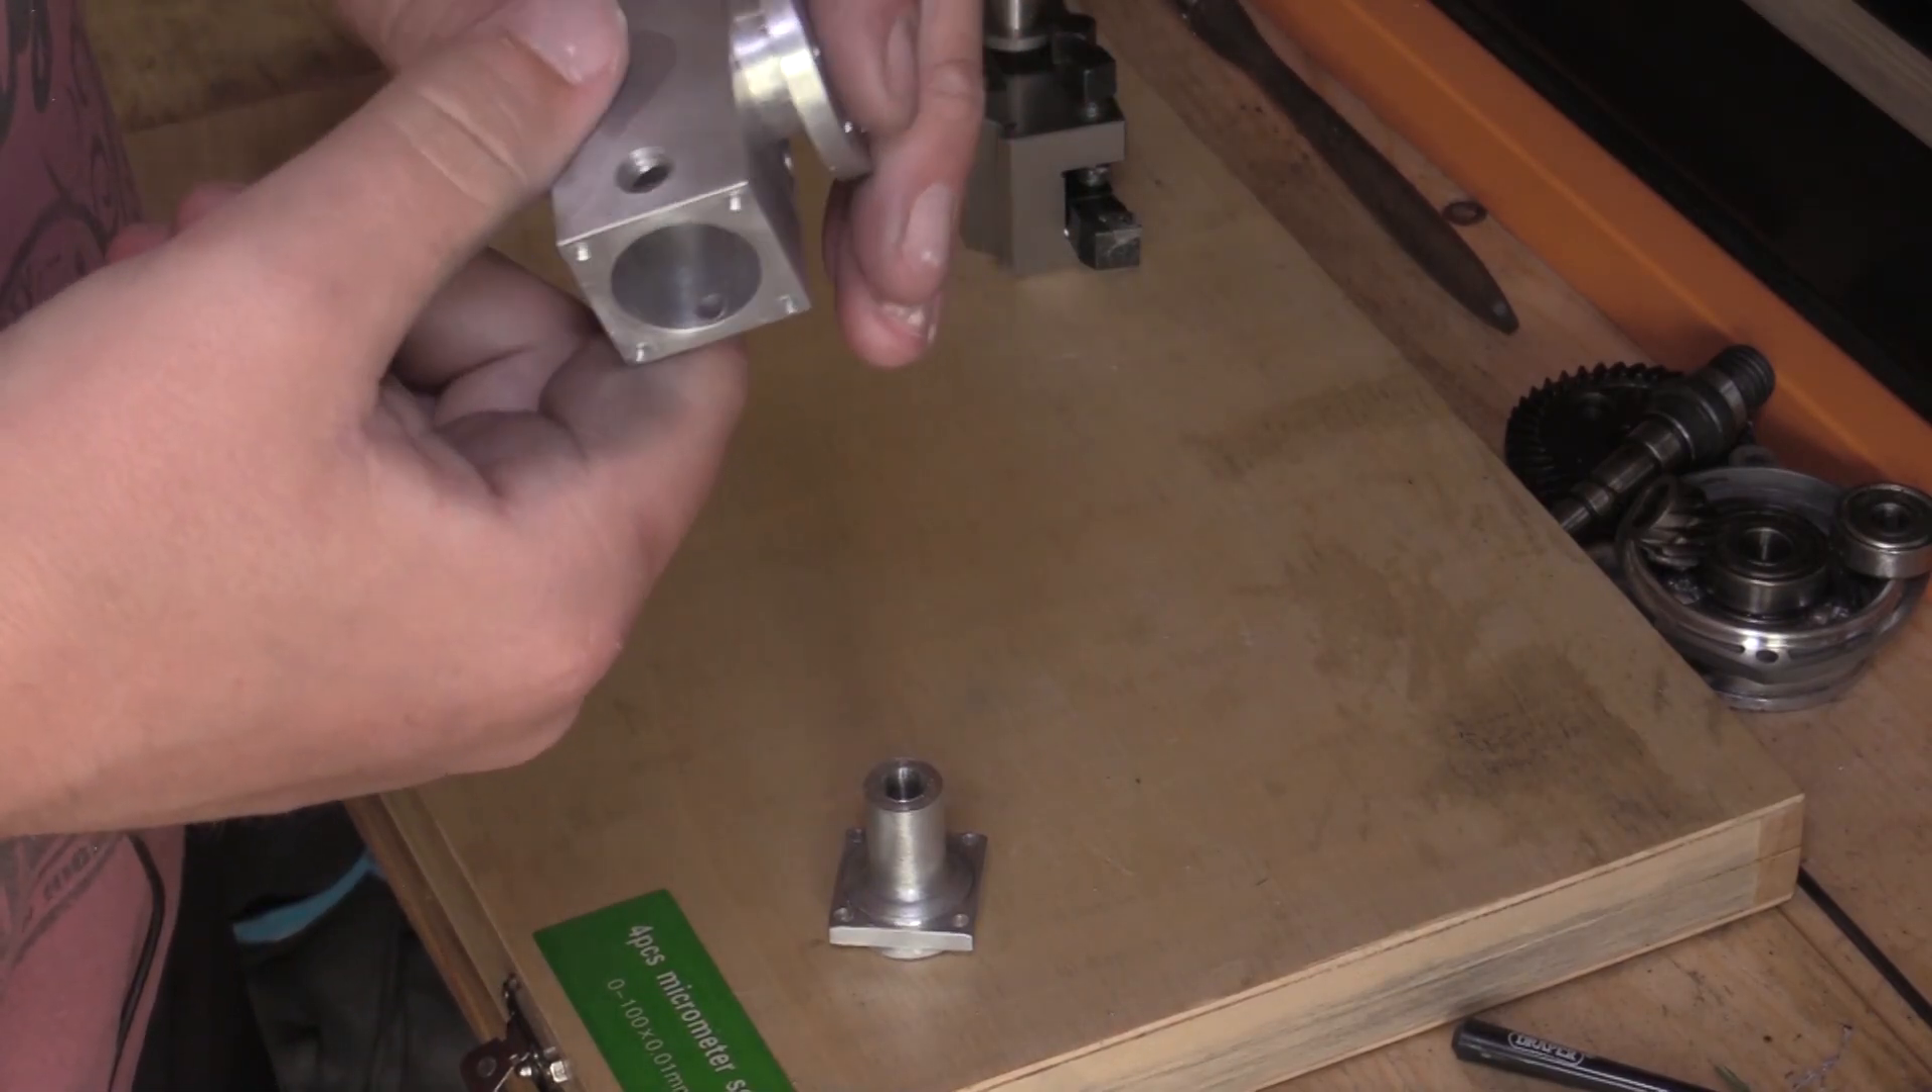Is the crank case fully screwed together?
No.